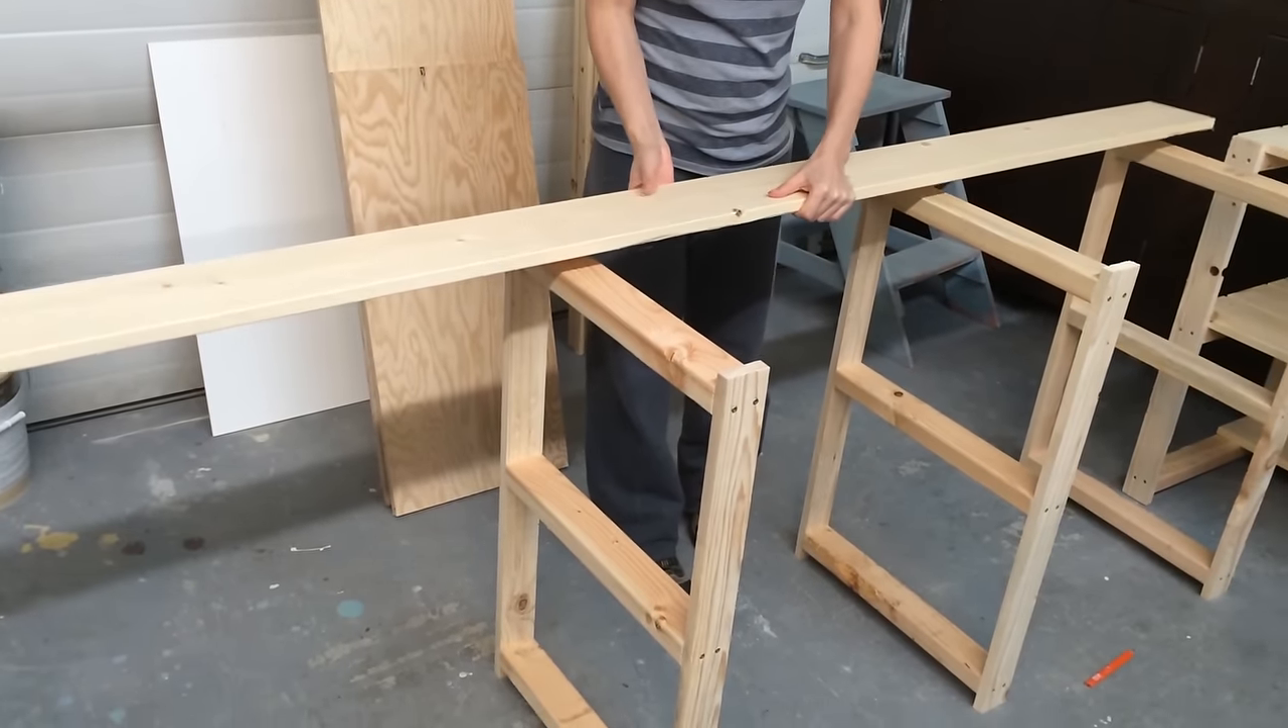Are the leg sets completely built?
Yes.